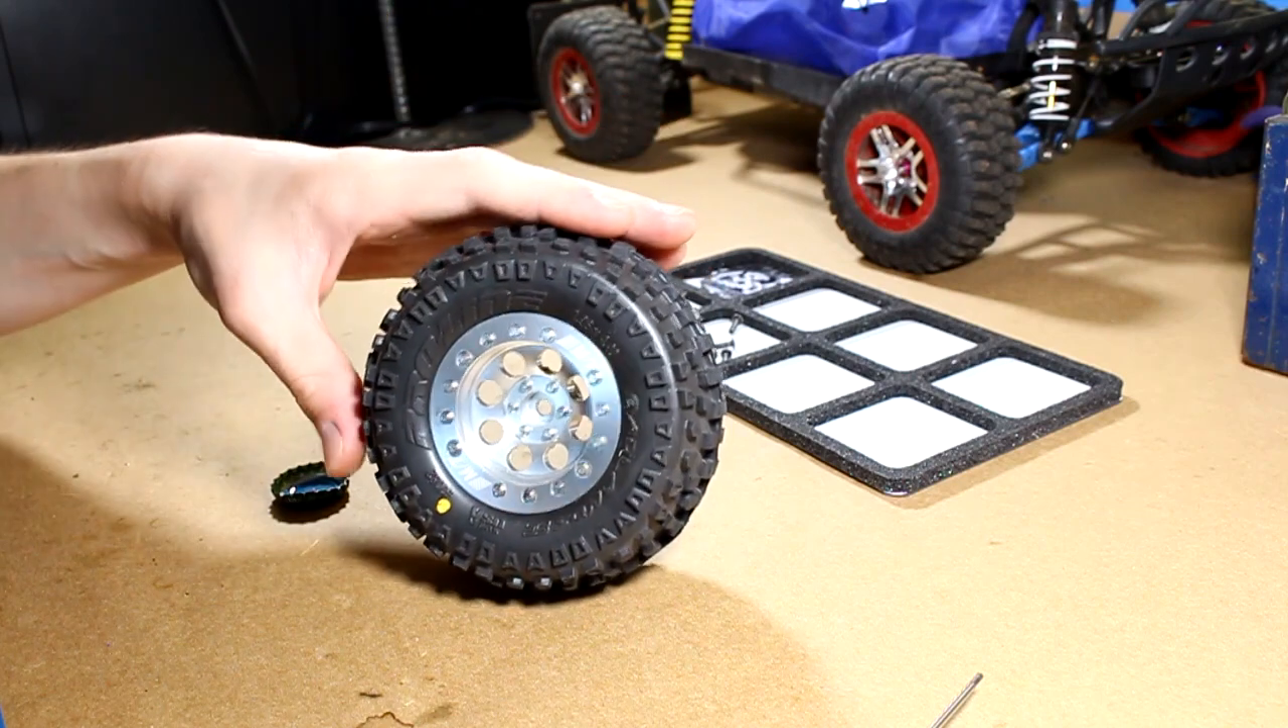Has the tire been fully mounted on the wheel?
Yes.